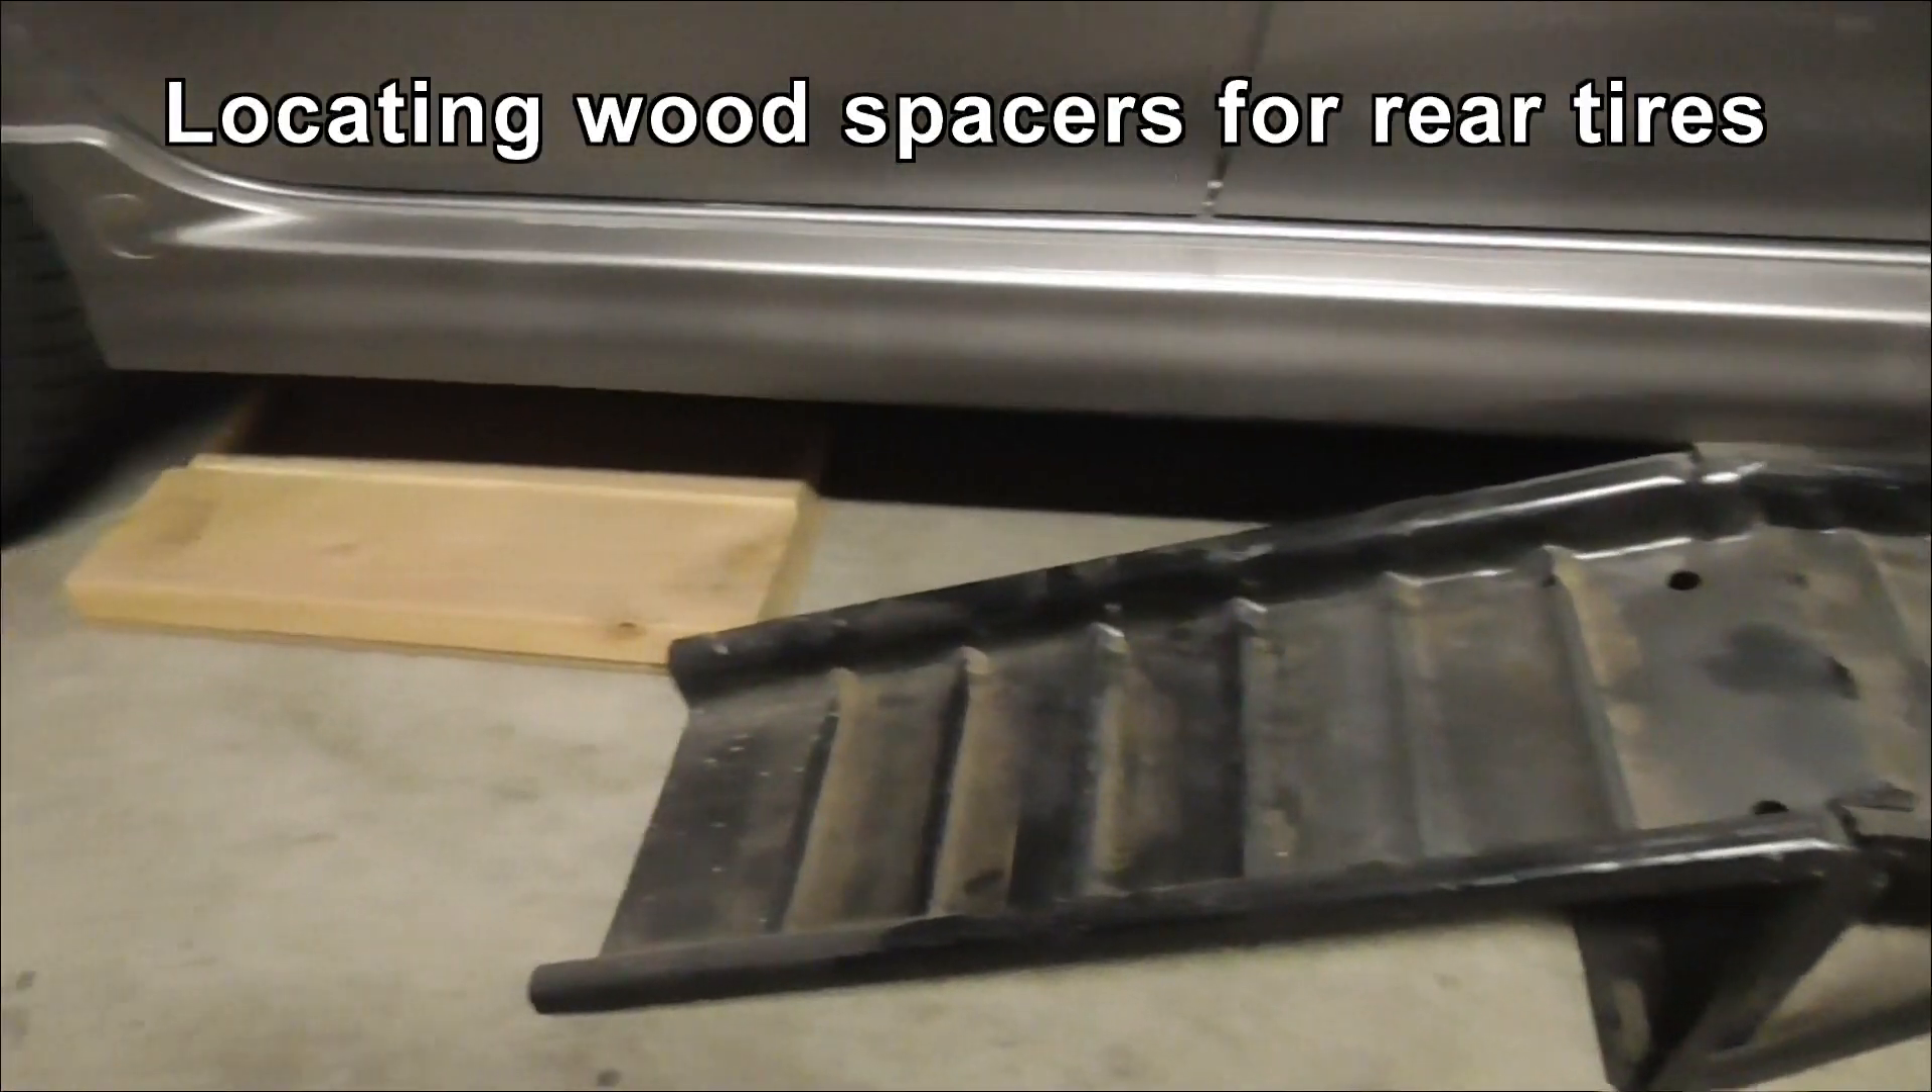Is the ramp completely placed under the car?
No.